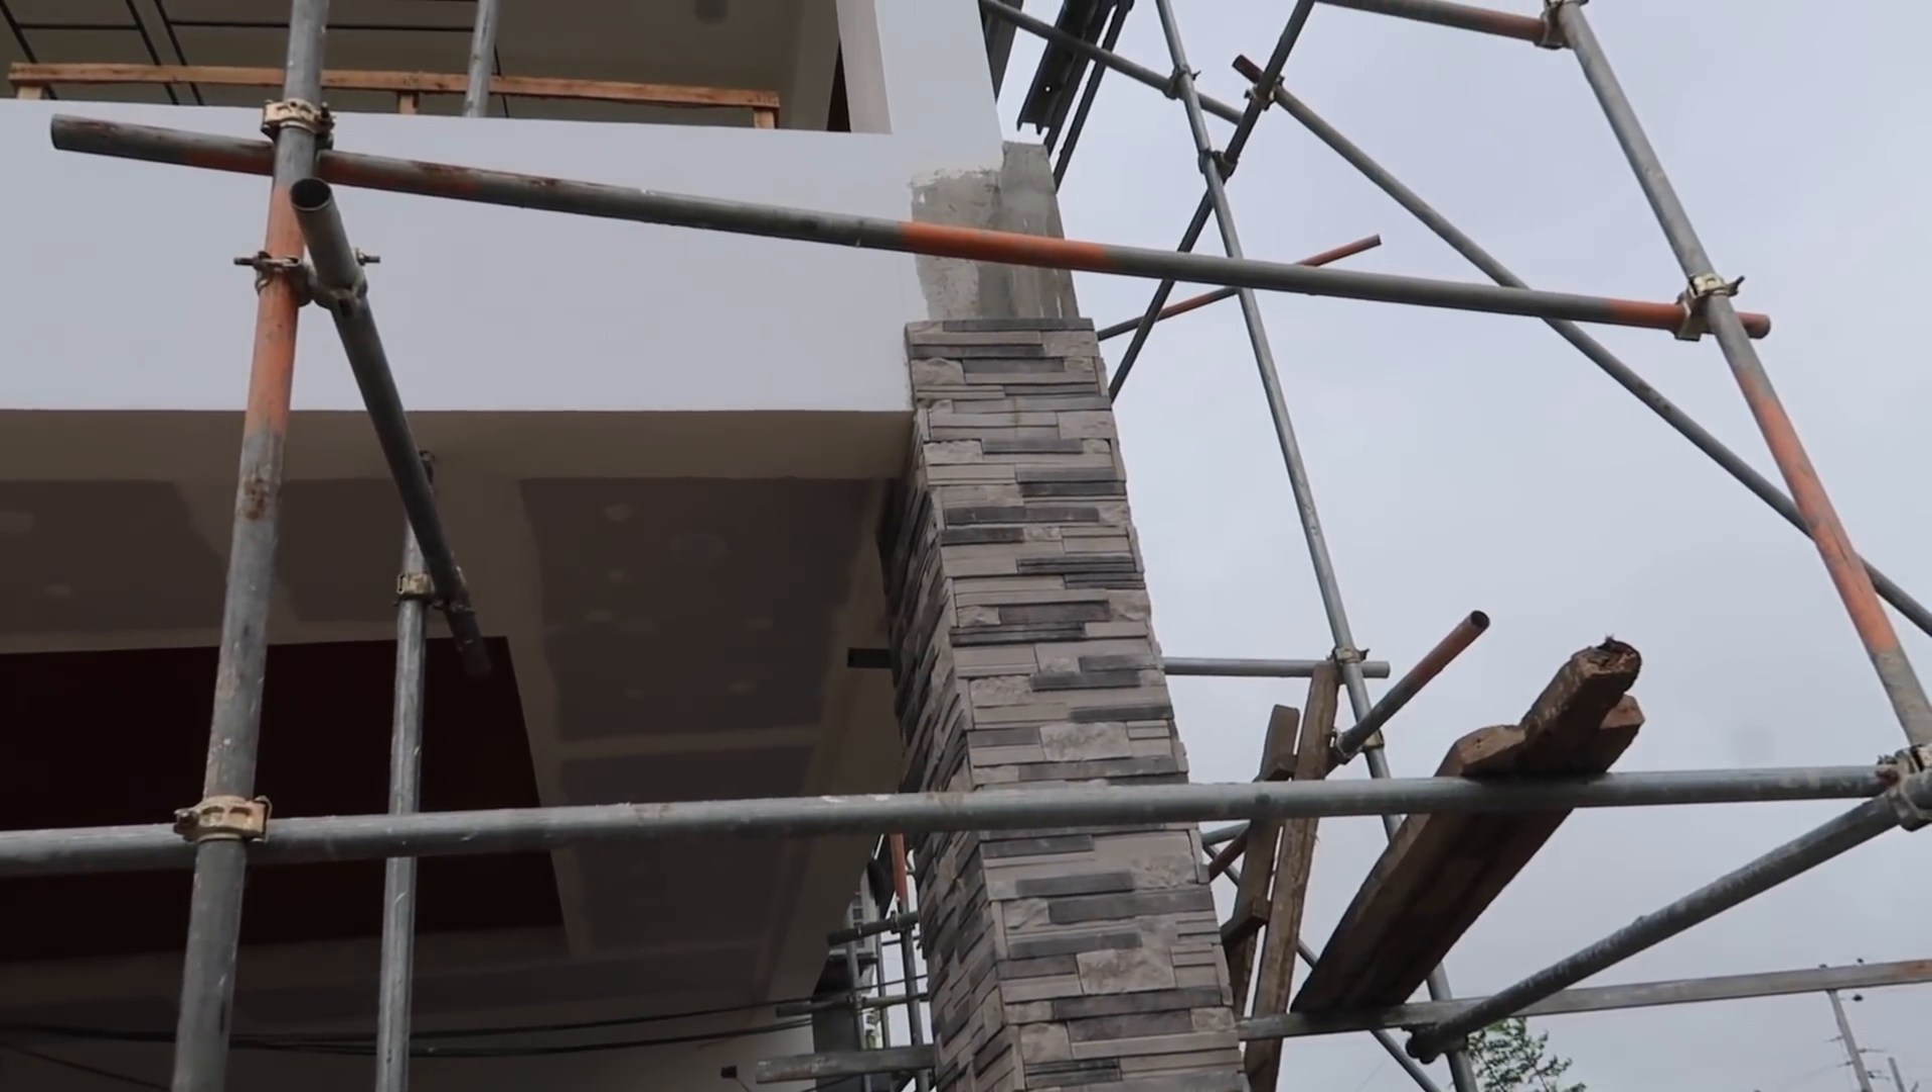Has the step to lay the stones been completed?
No.